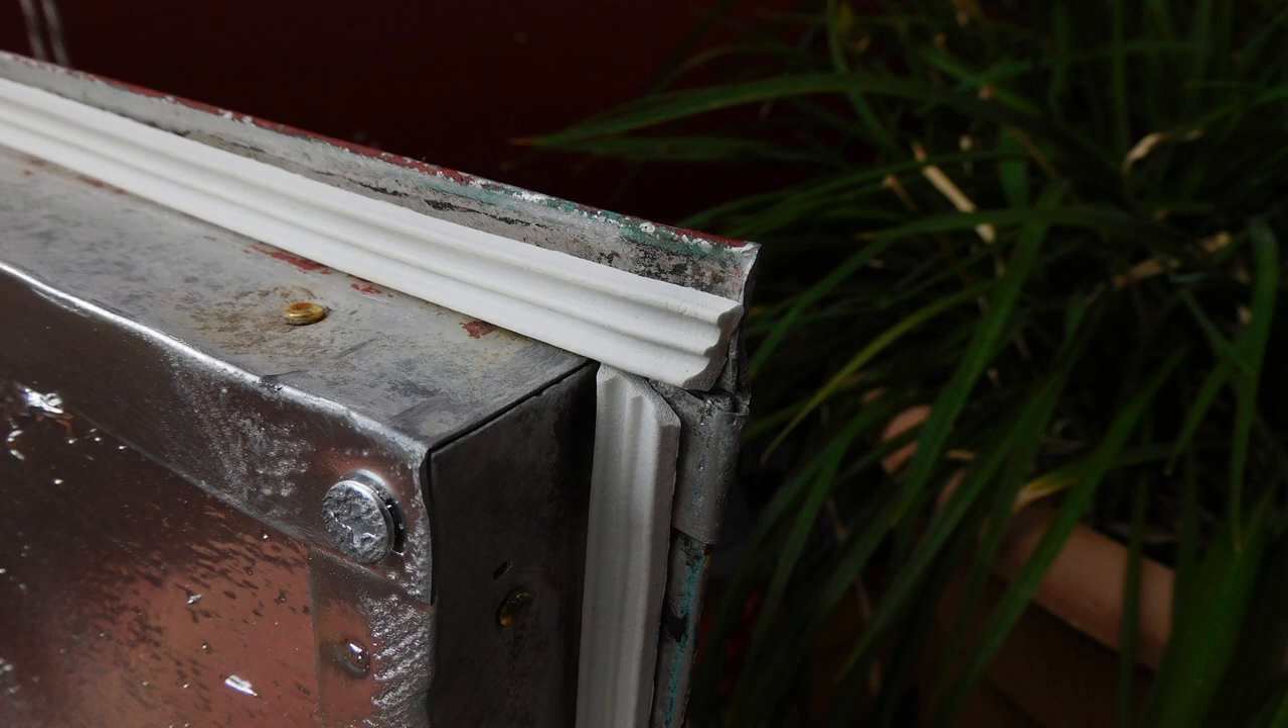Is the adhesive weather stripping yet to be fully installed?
No.